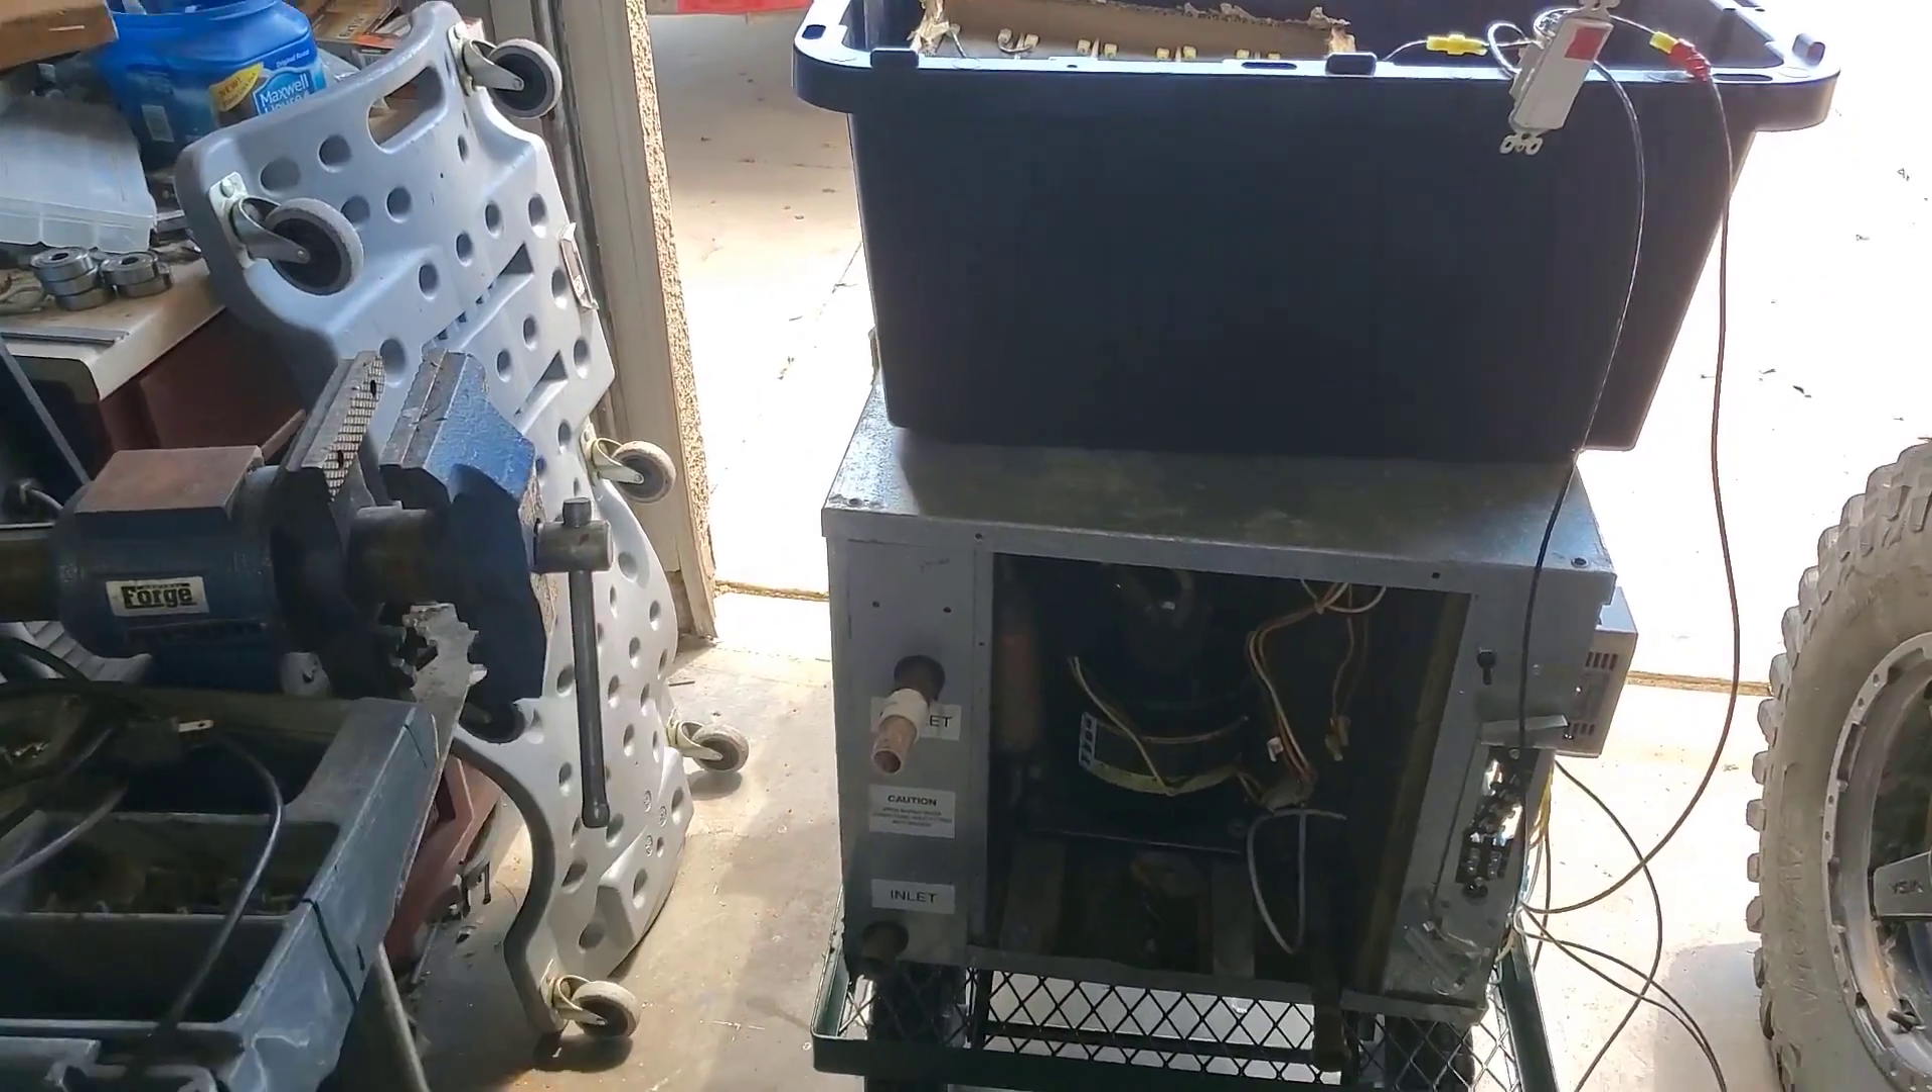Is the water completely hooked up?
No.